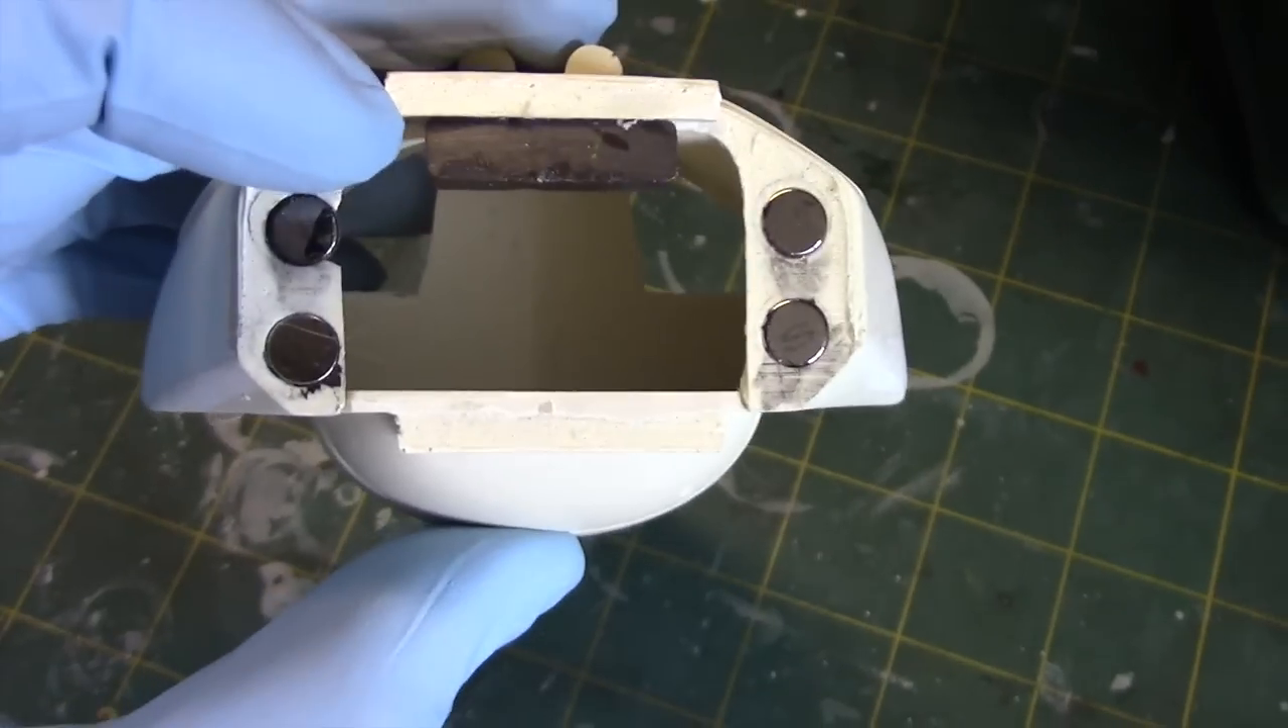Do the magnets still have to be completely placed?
No.